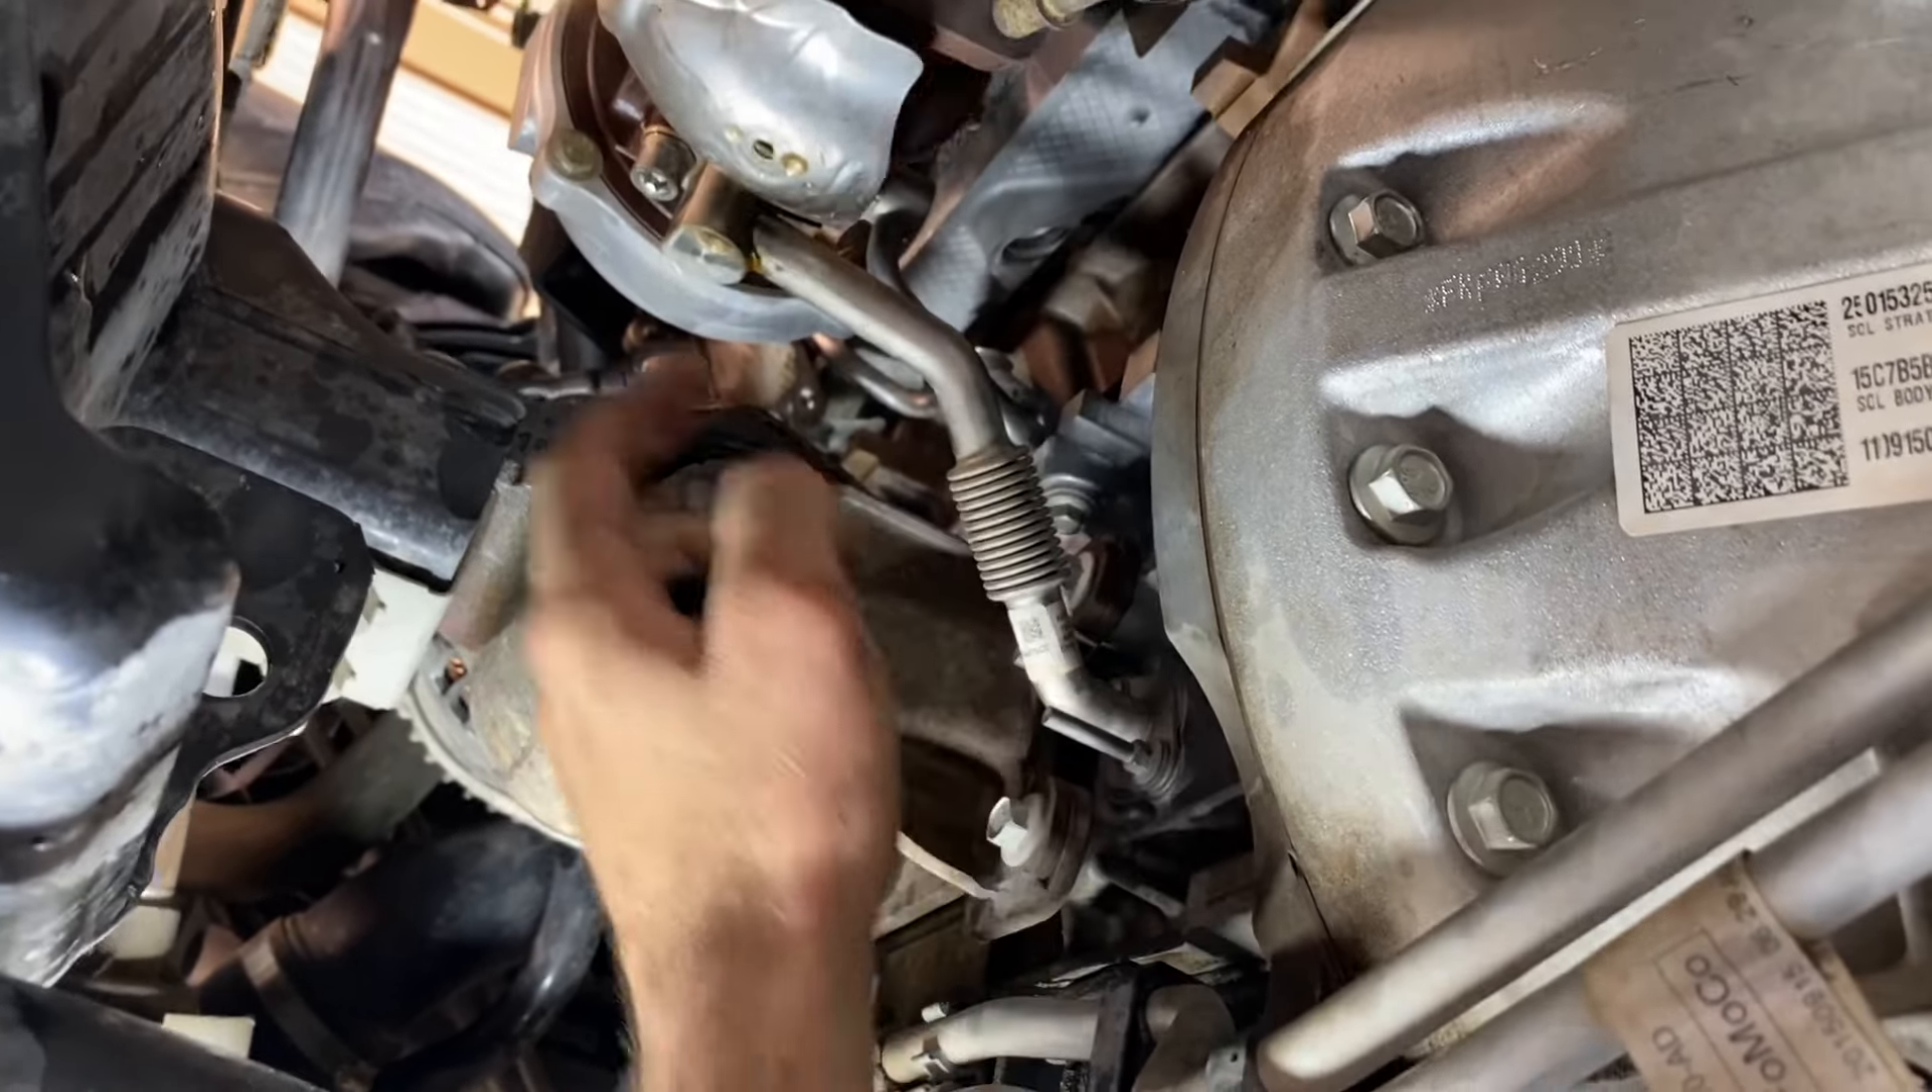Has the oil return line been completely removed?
No.